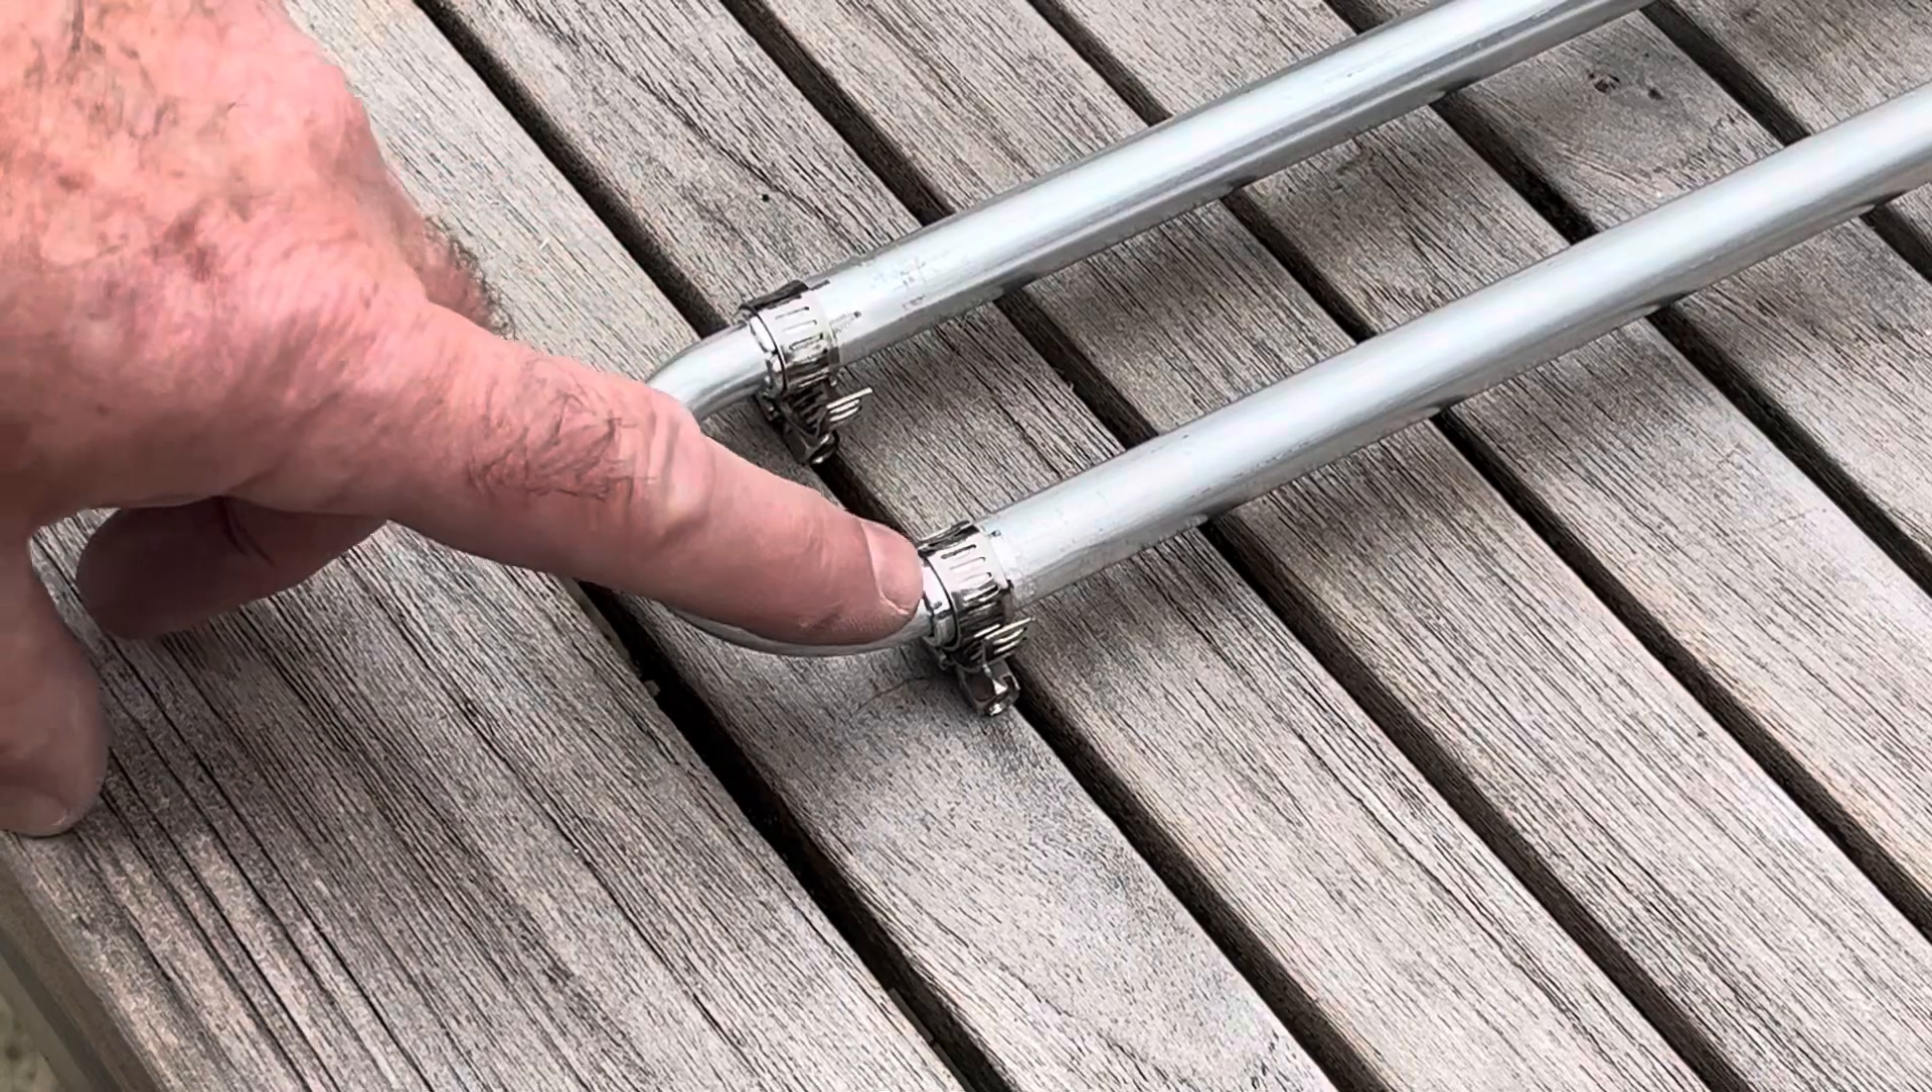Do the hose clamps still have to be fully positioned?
No.